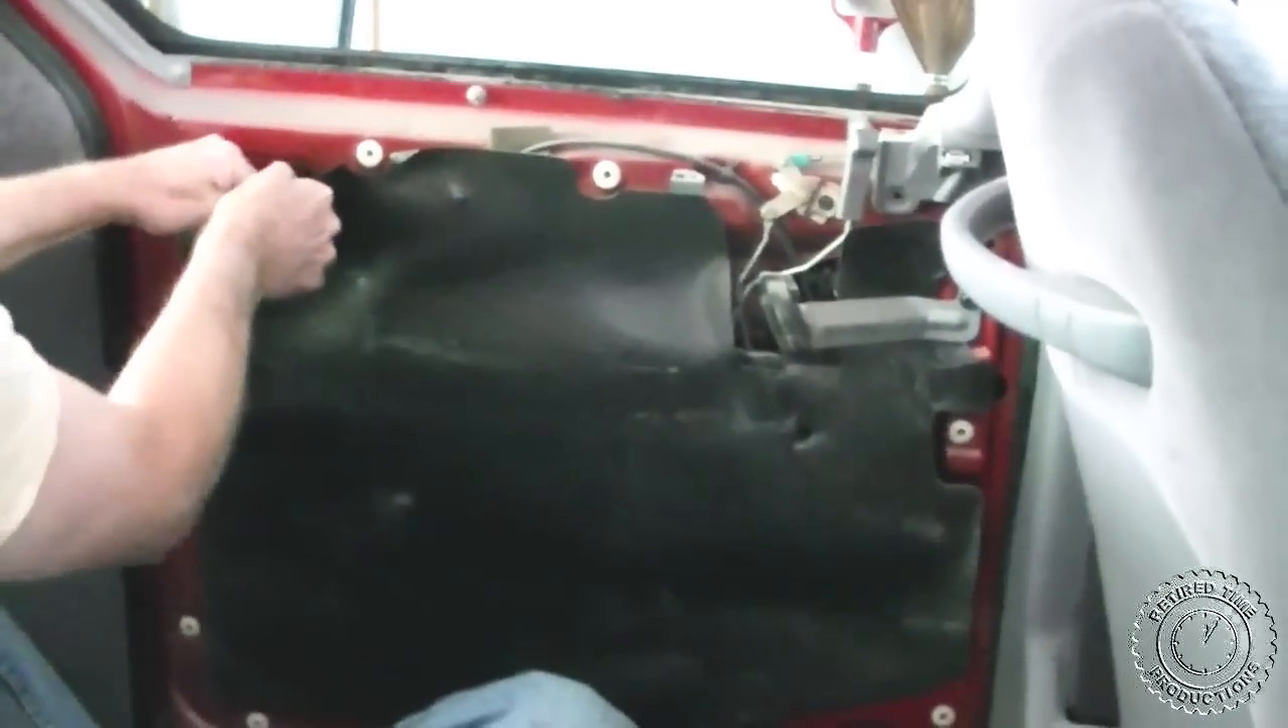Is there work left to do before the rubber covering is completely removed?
Yes.